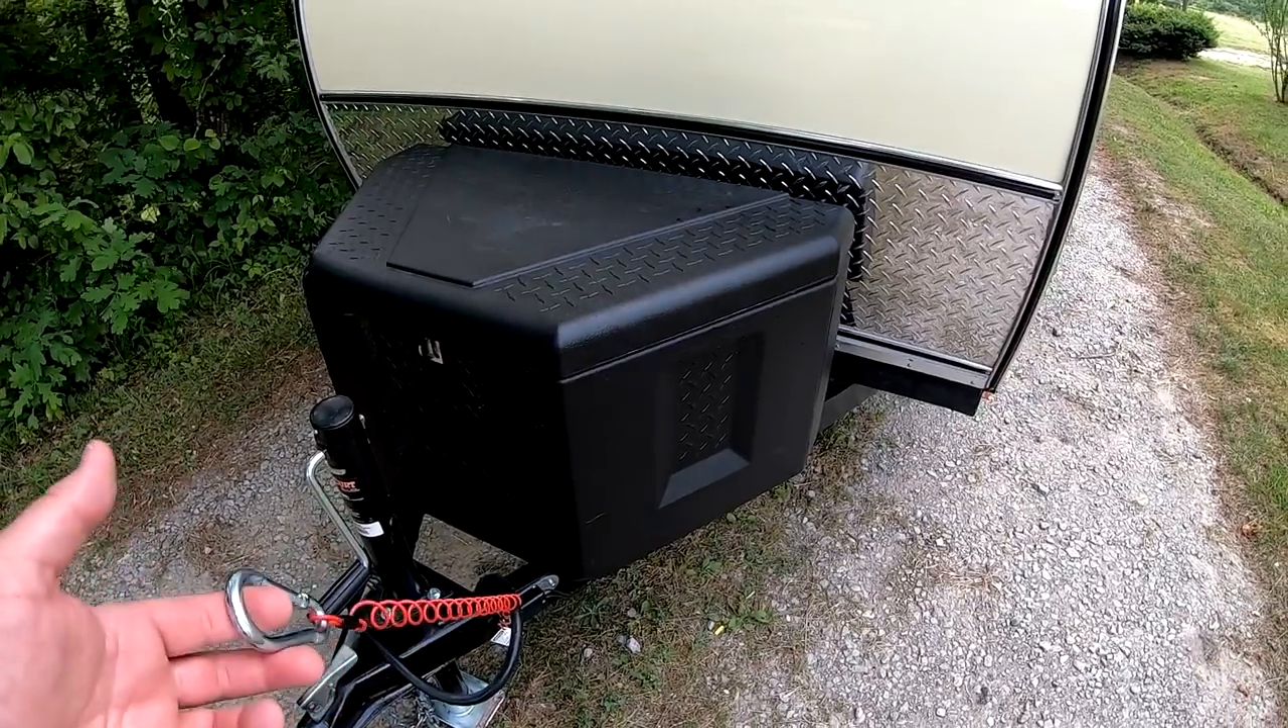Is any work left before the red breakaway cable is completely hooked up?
Yes.